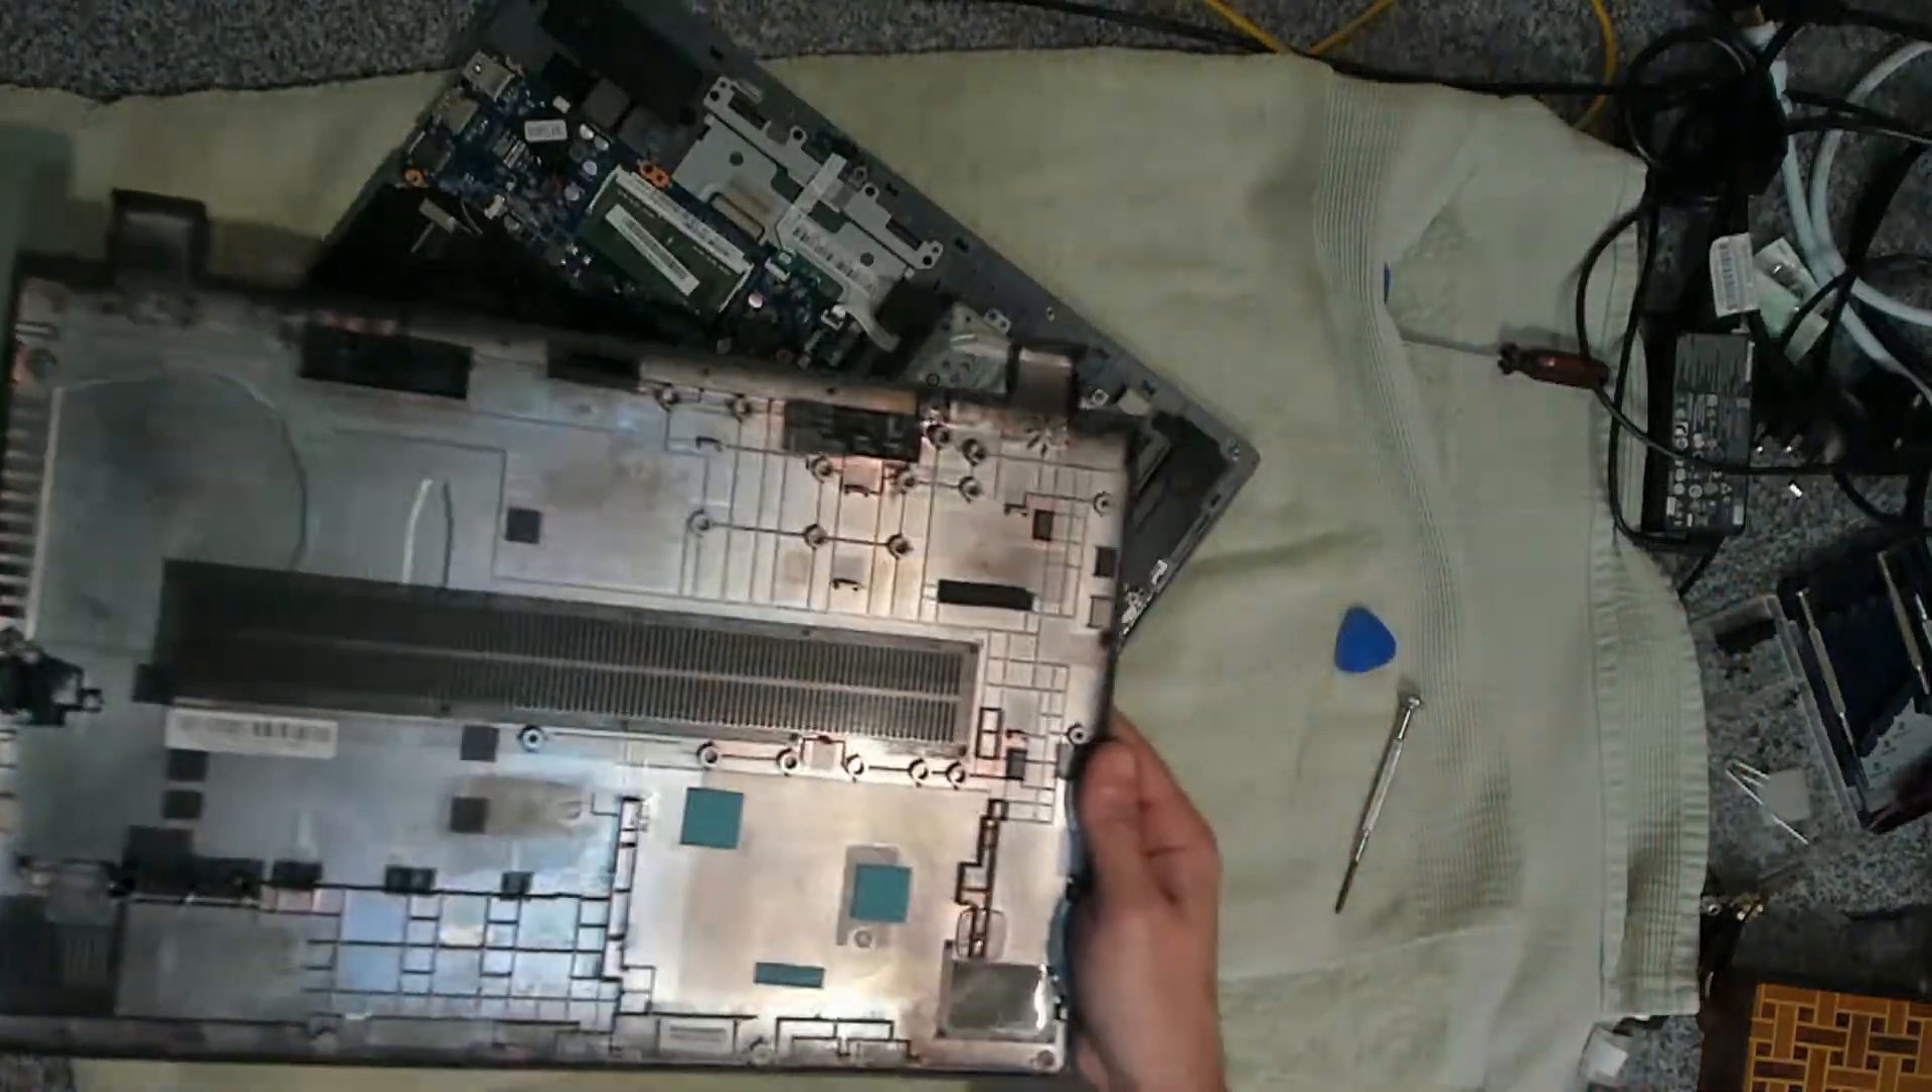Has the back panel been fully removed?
Yes.